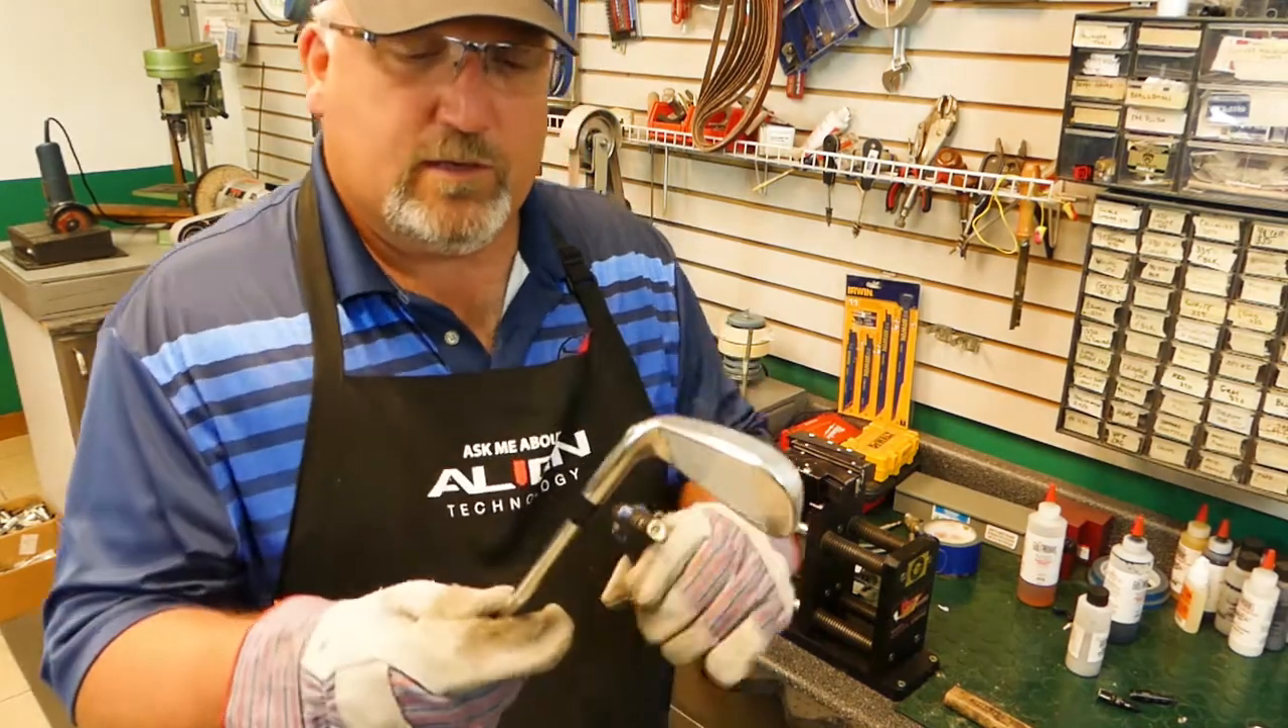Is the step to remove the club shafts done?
No.